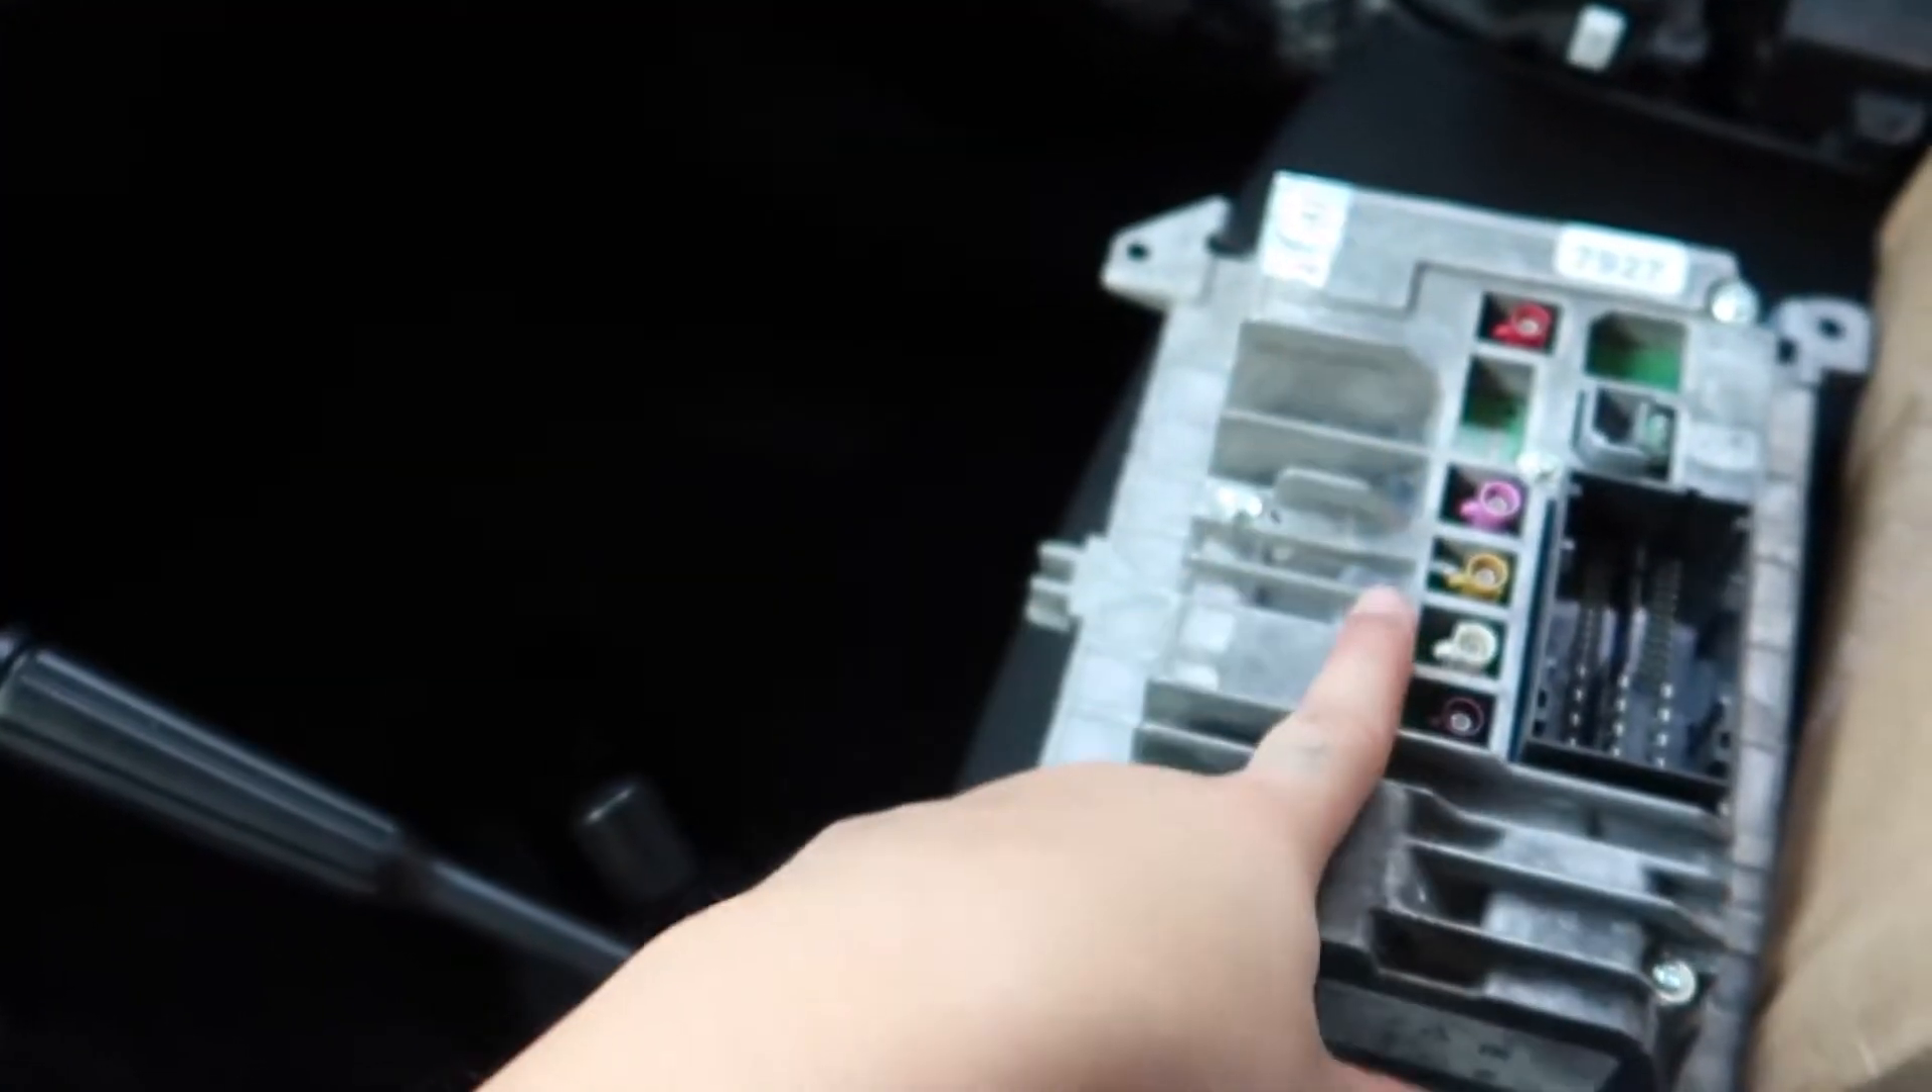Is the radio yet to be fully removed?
No.